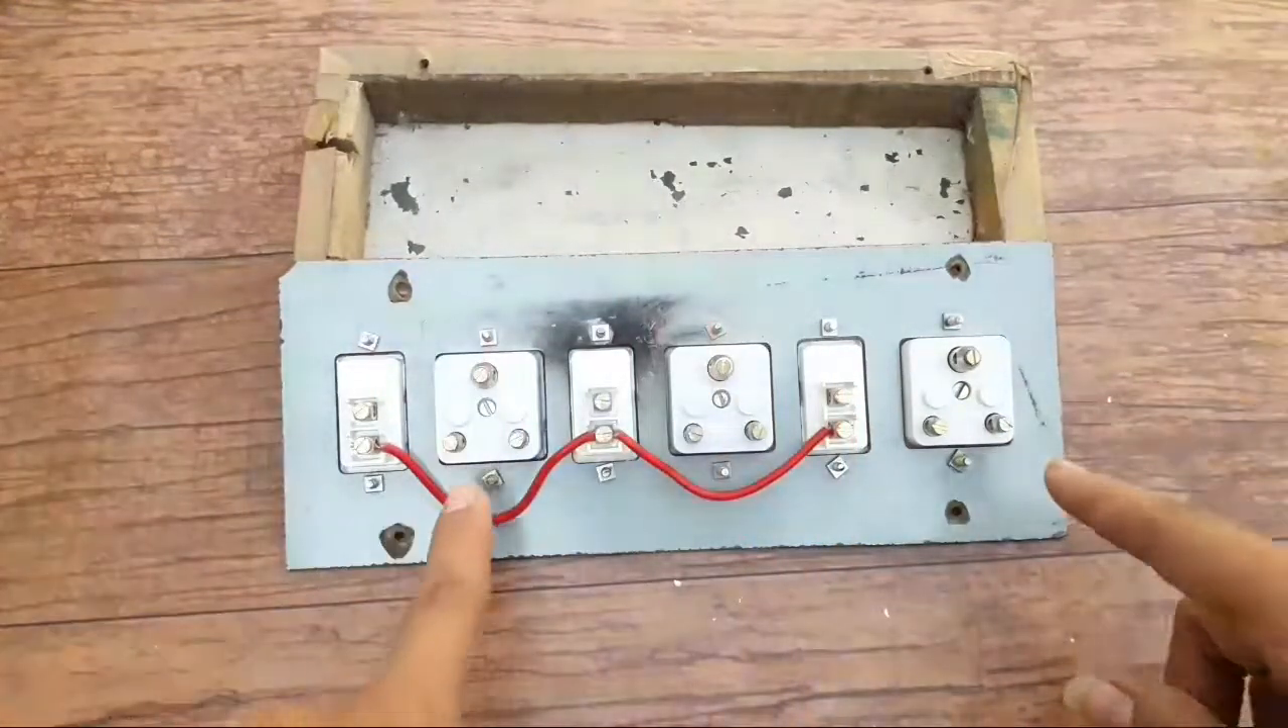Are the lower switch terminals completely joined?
Yes.